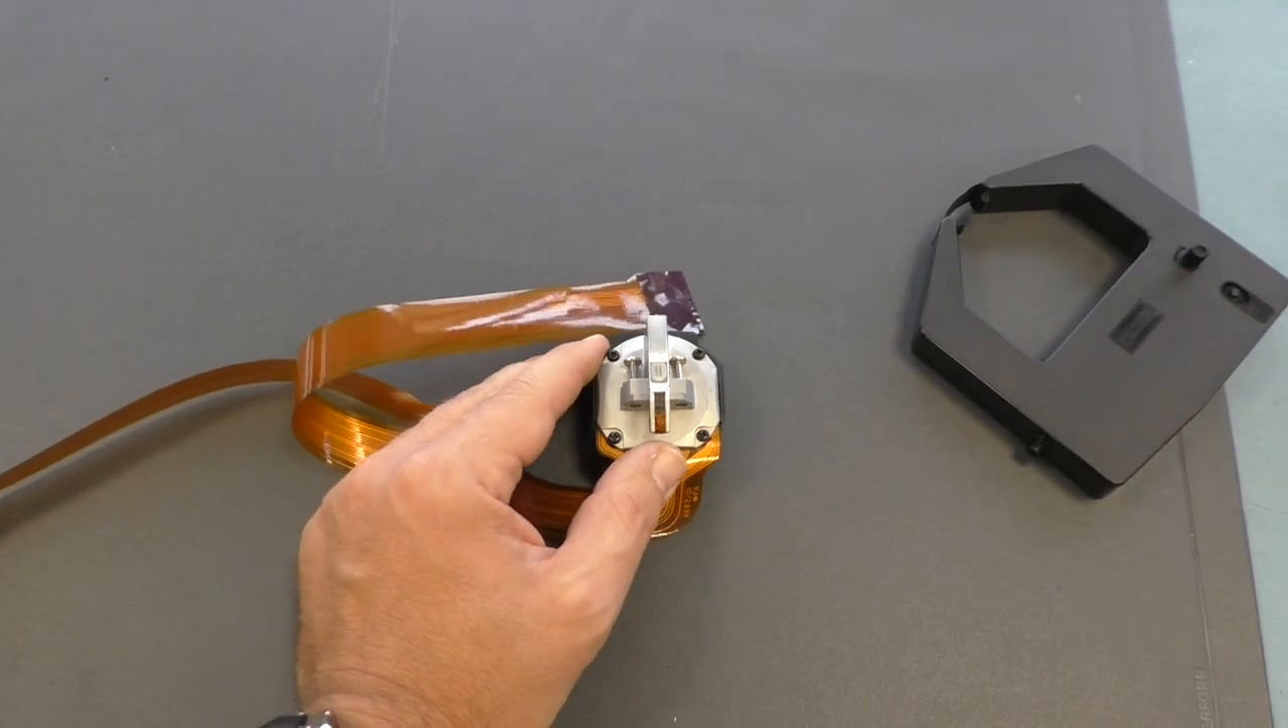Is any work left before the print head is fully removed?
No.